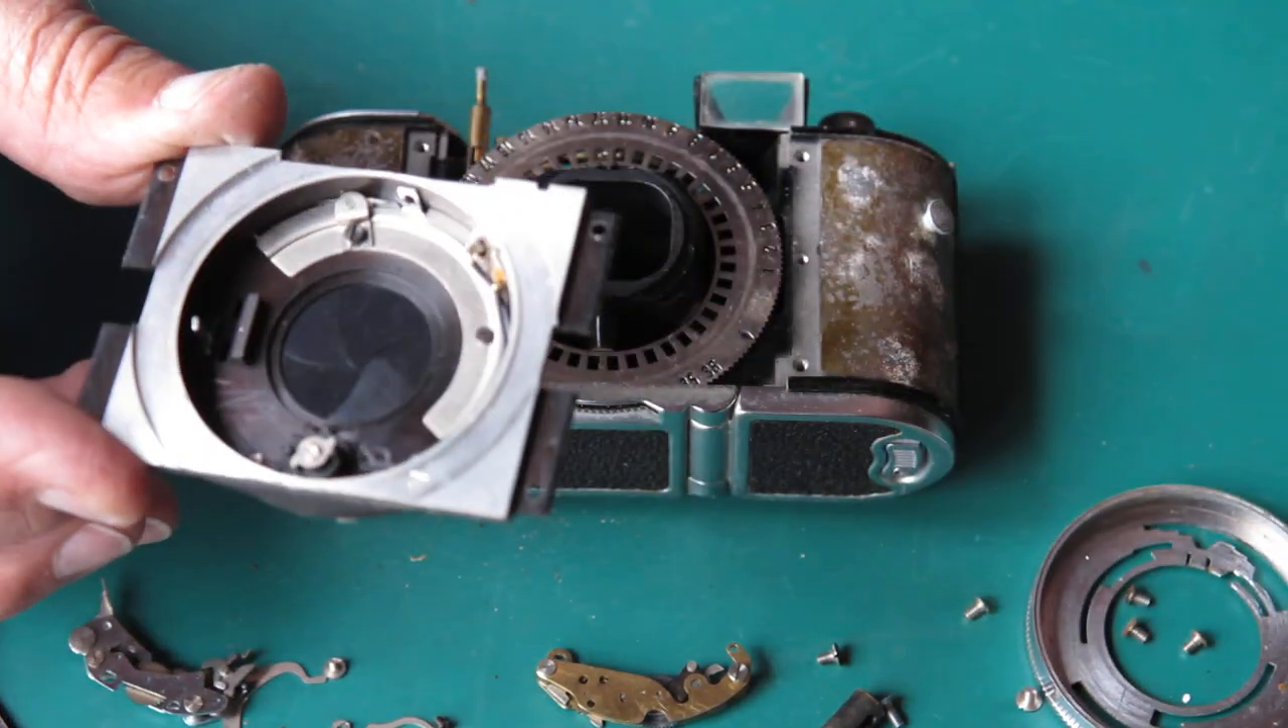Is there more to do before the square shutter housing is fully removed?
No.